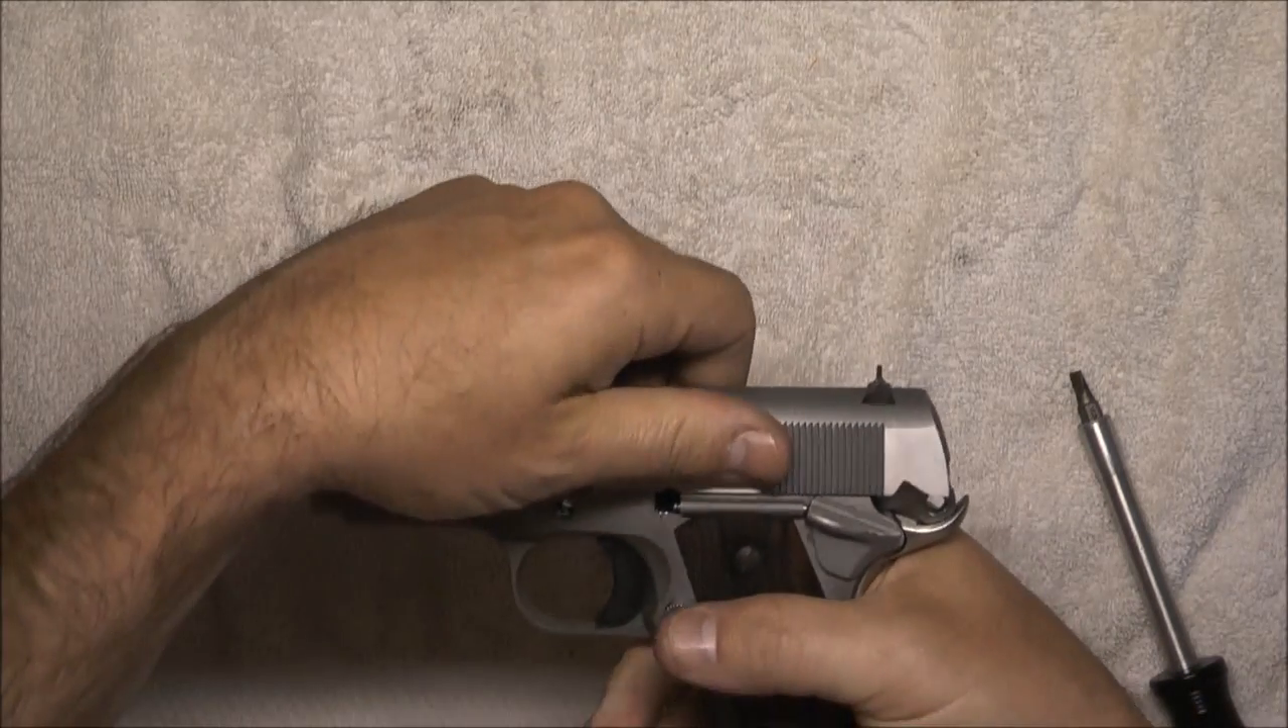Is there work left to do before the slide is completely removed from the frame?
Yes.